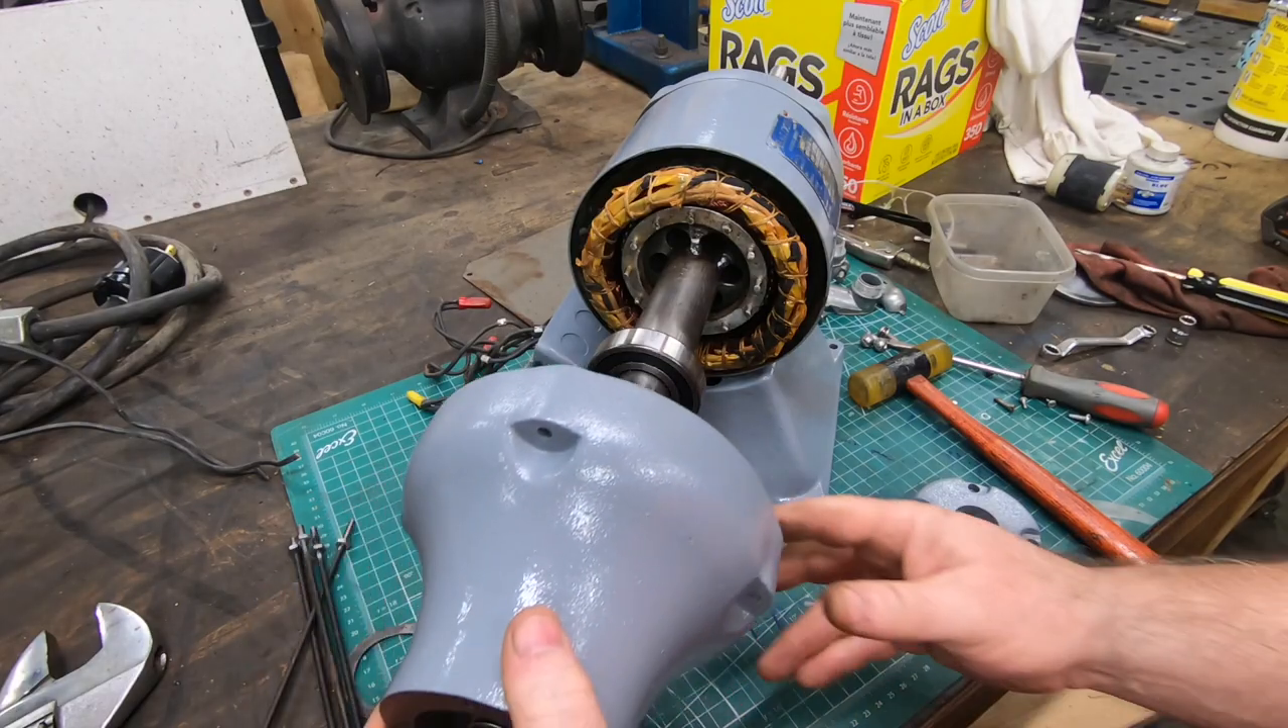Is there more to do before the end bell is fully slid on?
Yes.